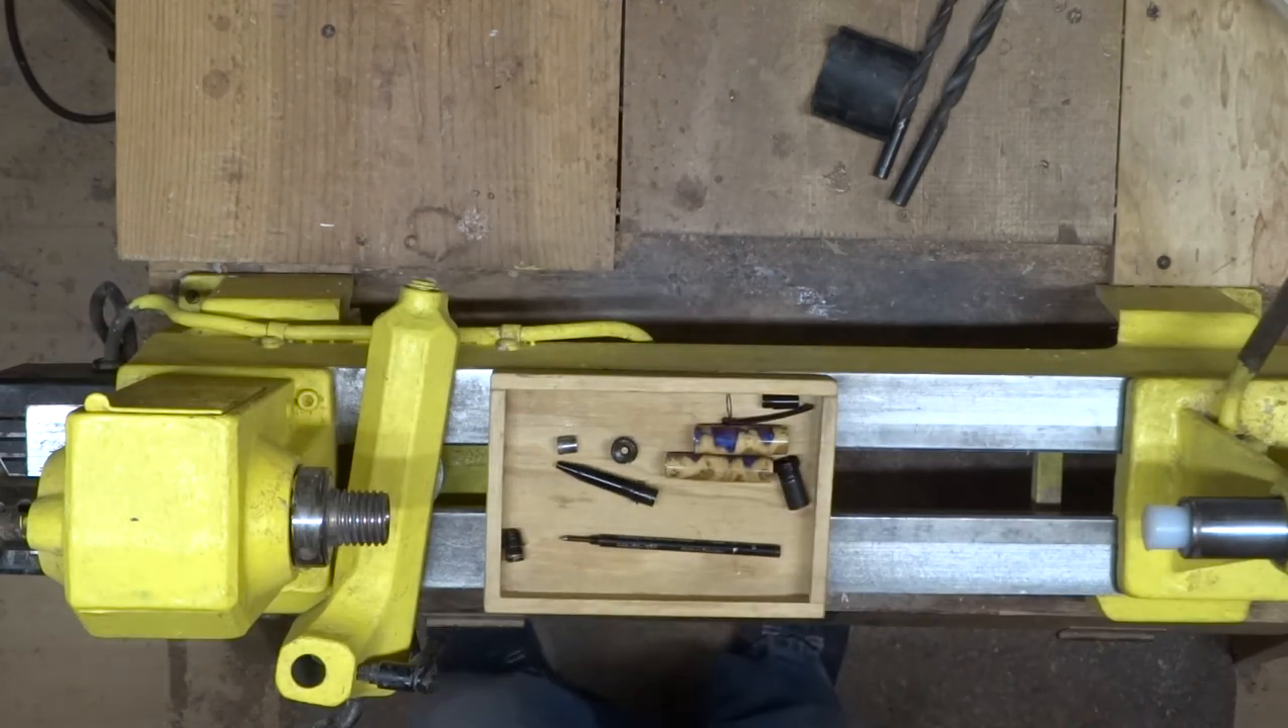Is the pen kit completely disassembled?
Yes.